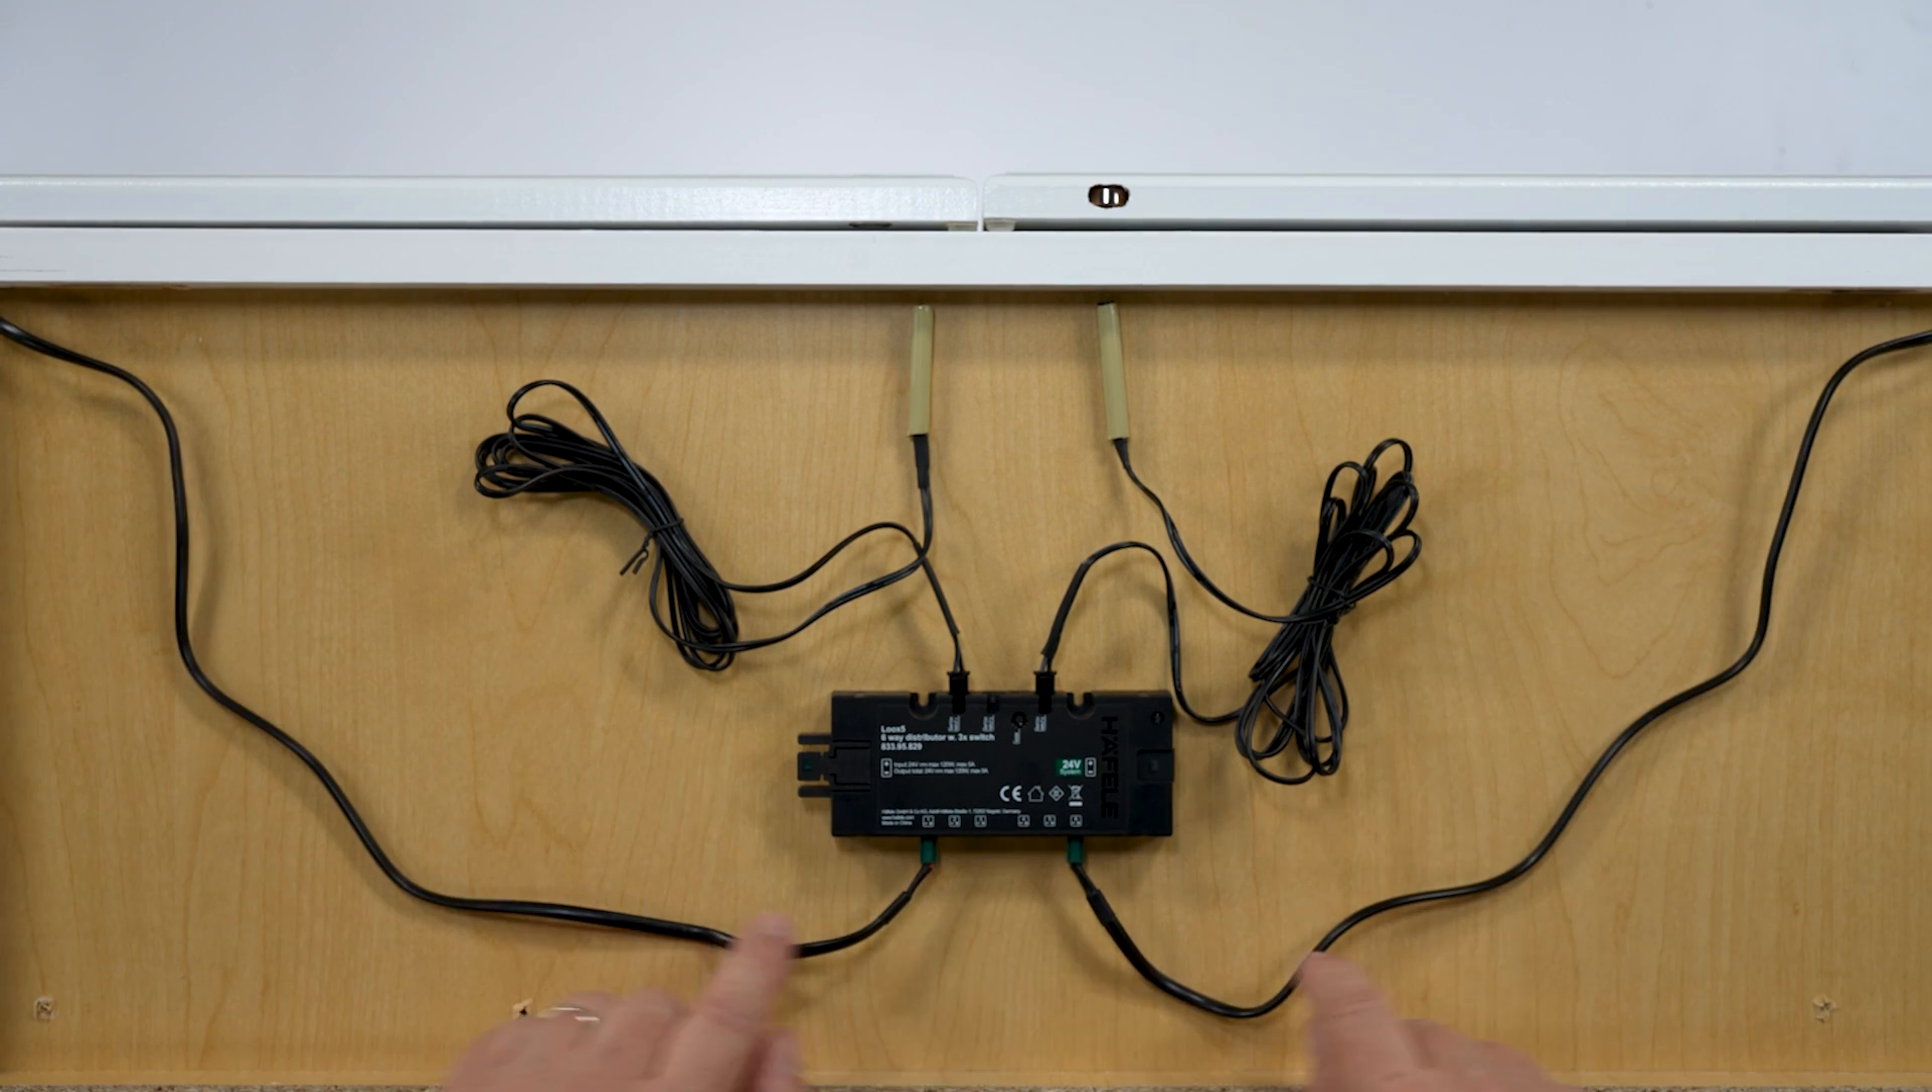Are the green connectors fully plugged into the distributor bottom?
Yes.